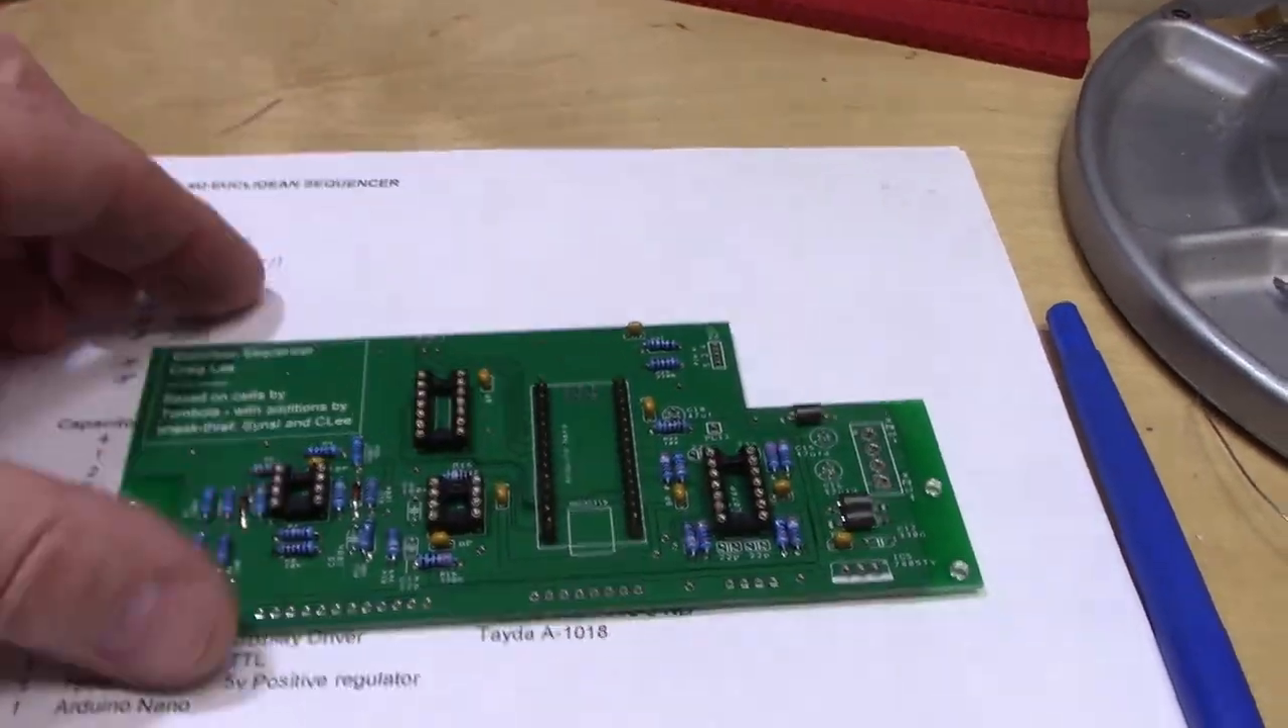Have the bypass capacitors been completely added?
Yes.